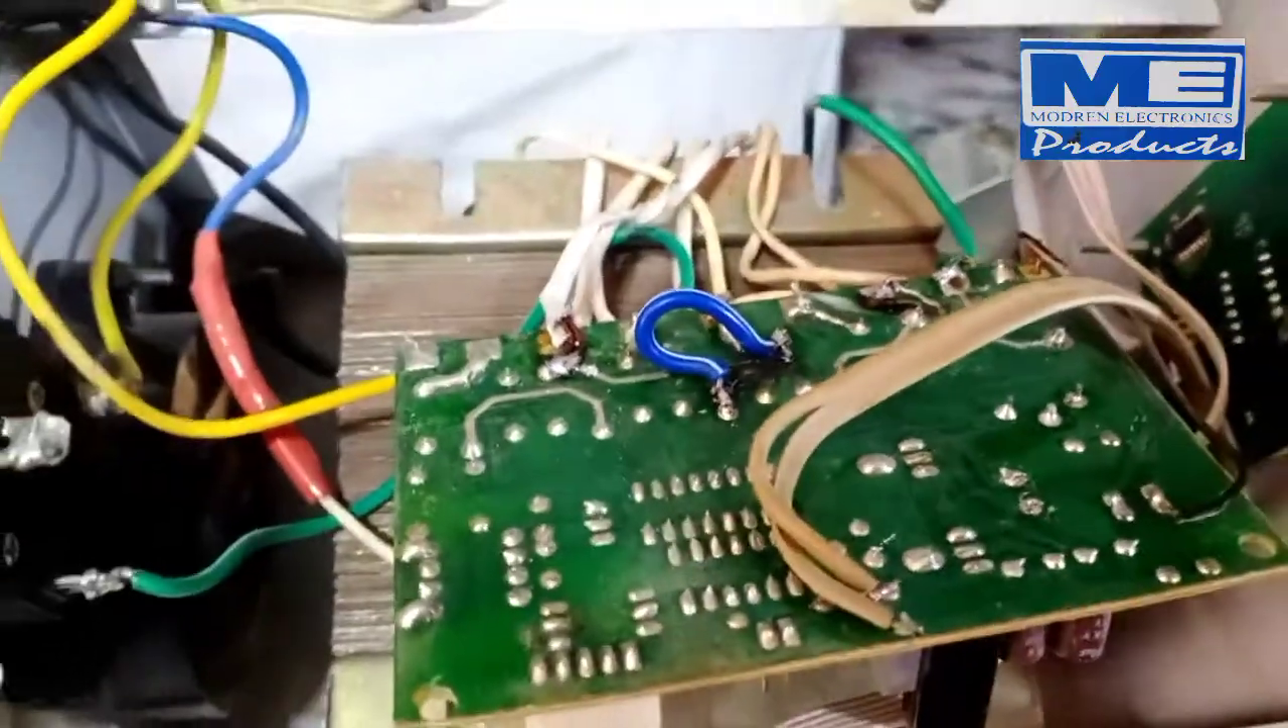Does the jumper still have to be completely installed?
No.